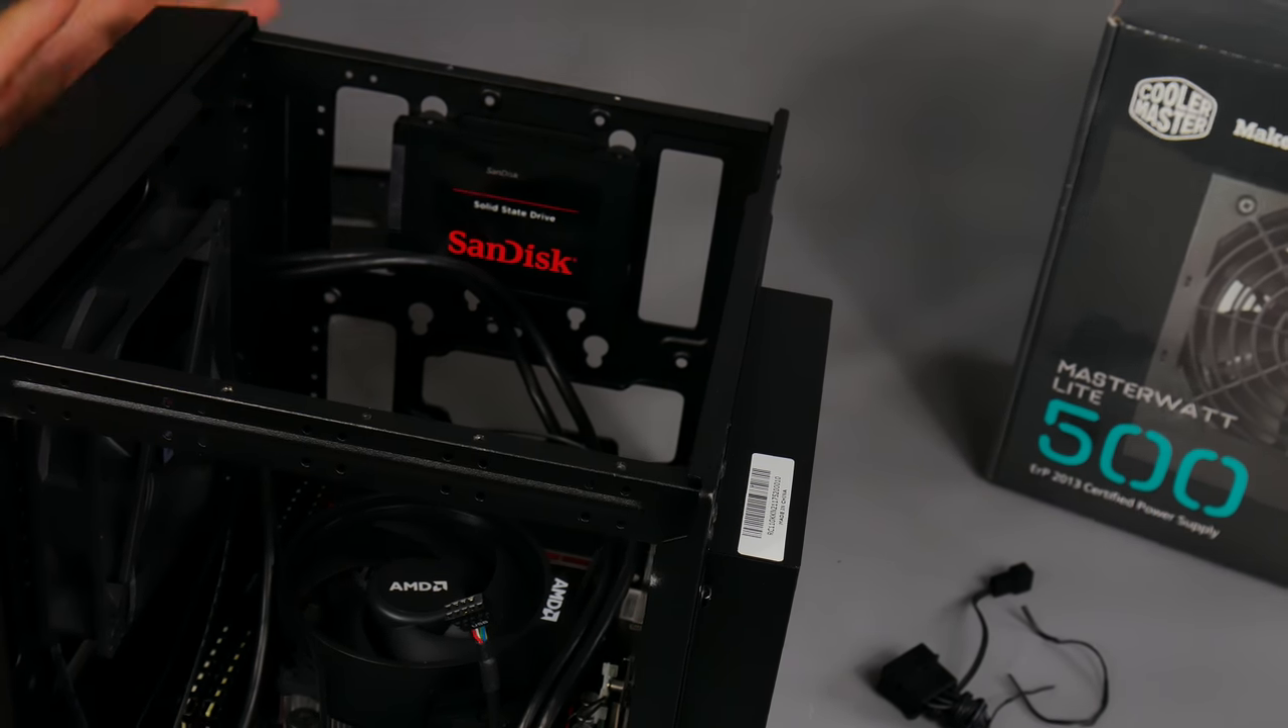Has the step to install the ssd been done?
Yes.